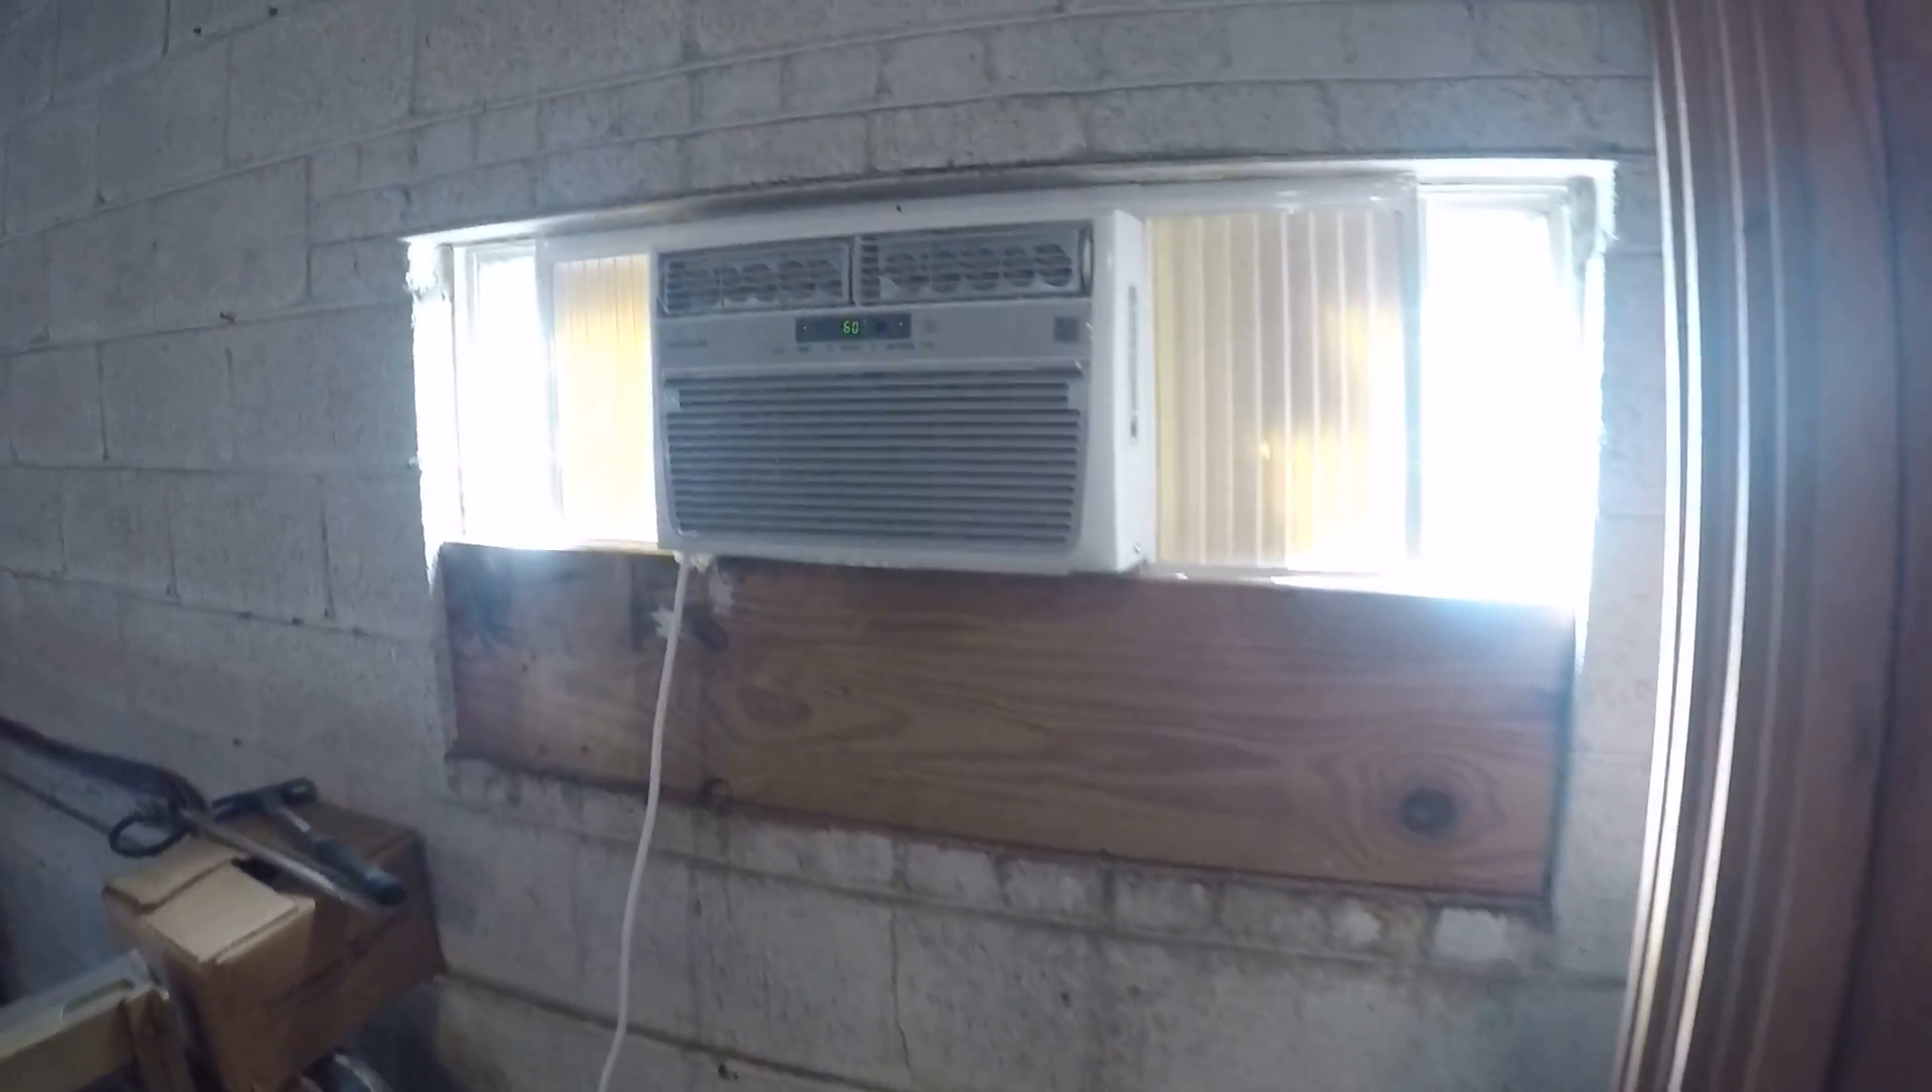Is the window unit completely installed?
Yes.